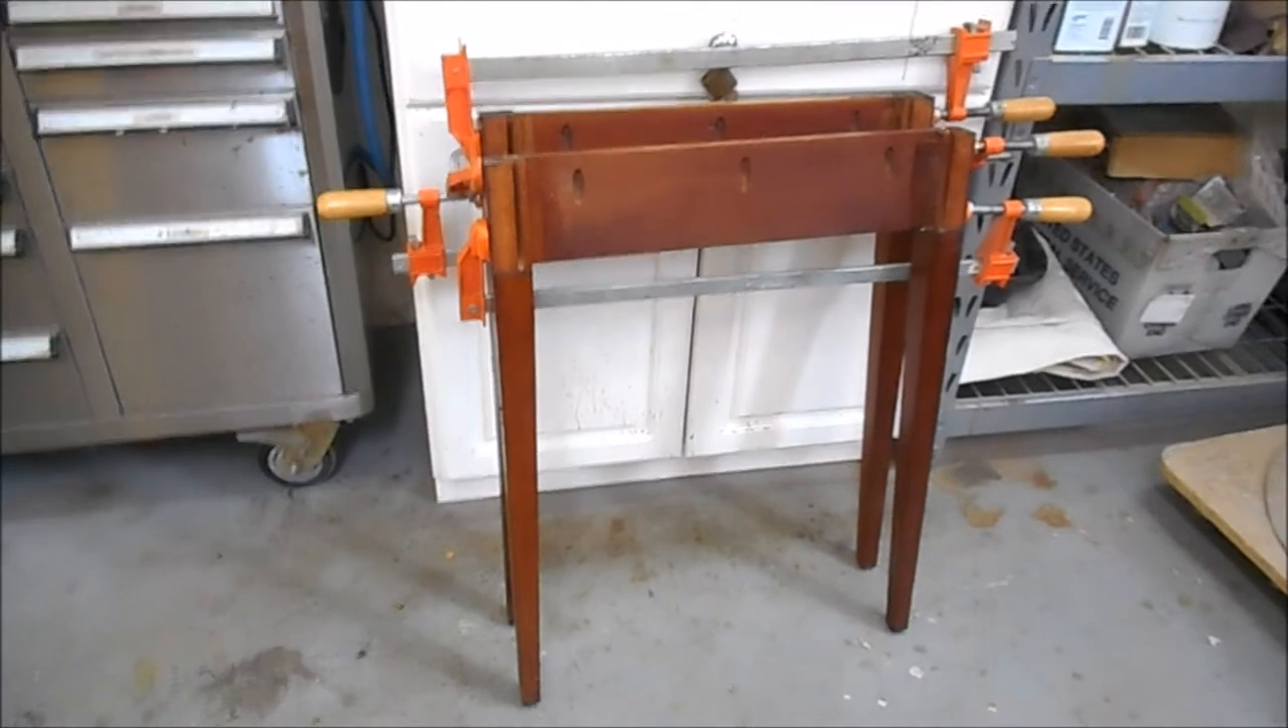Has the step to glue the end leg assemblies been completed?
Yes.